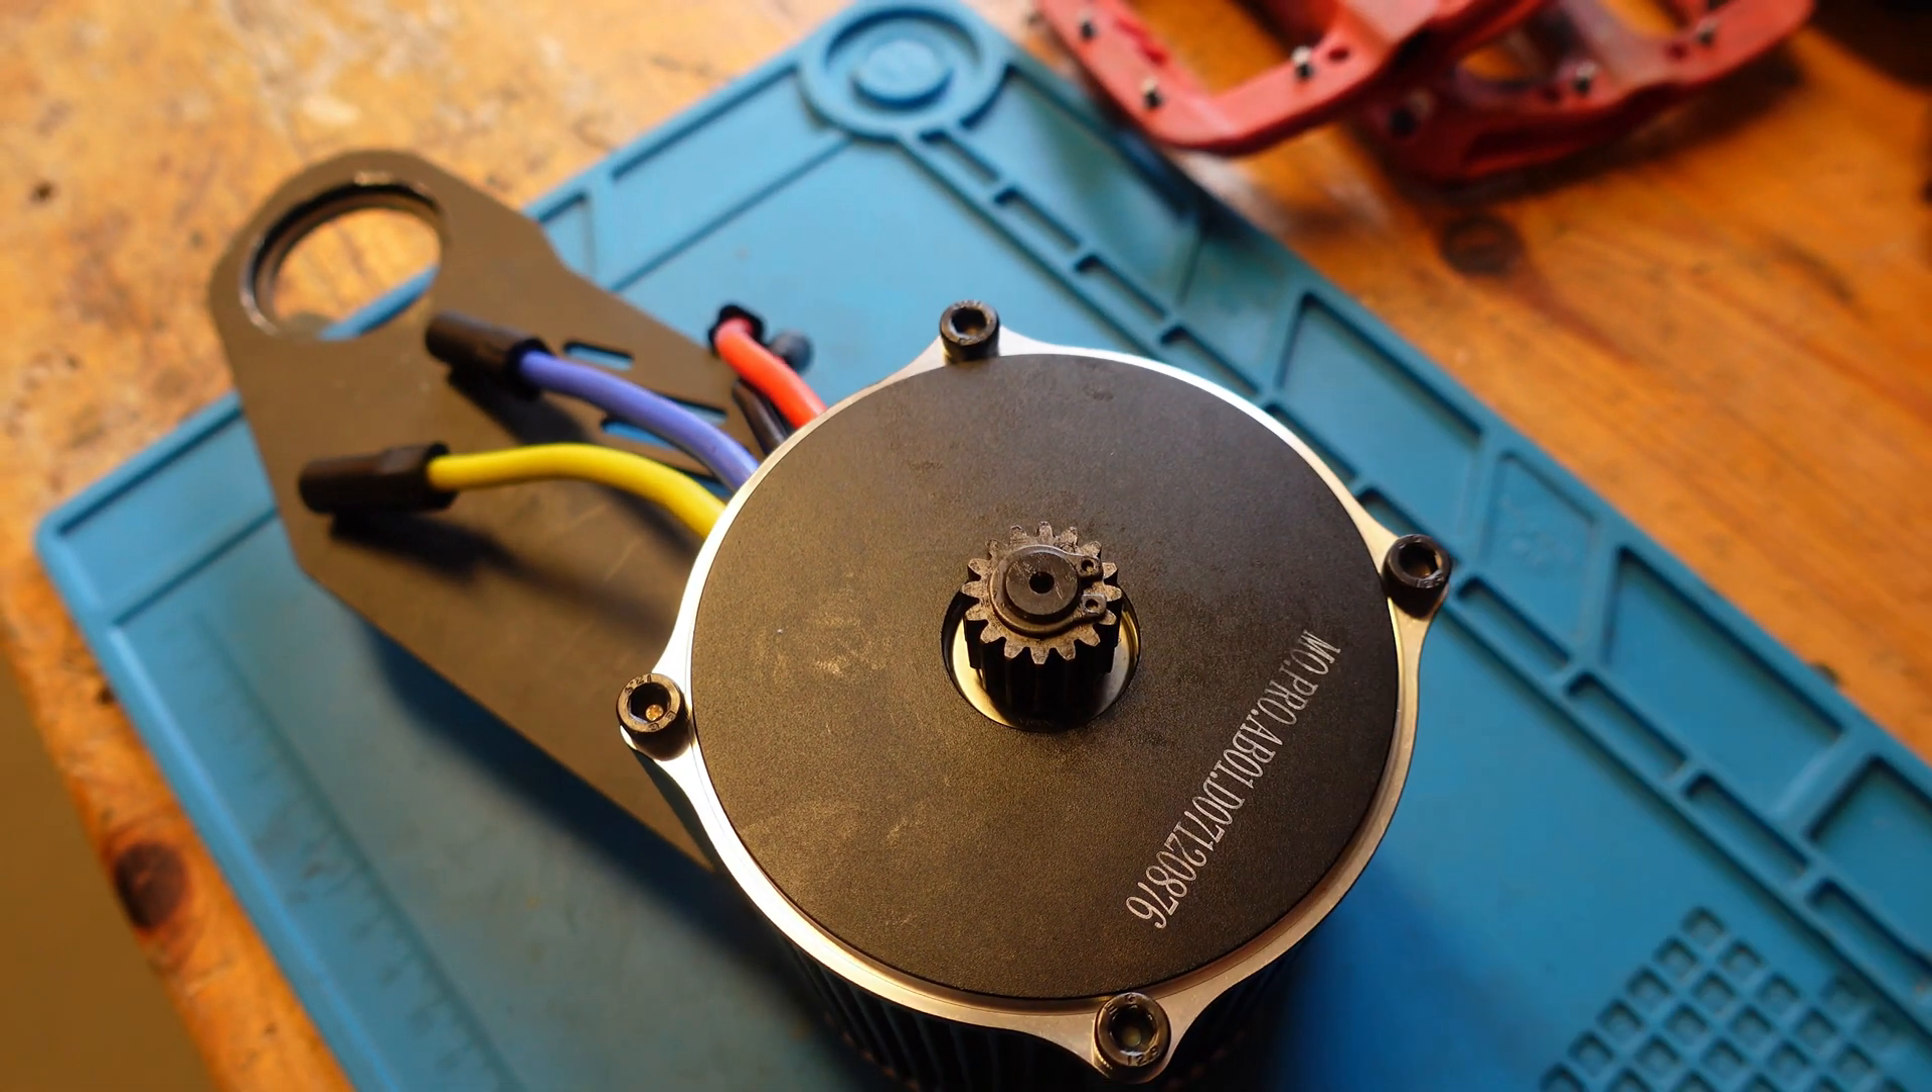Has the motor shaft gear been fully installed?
Yes.